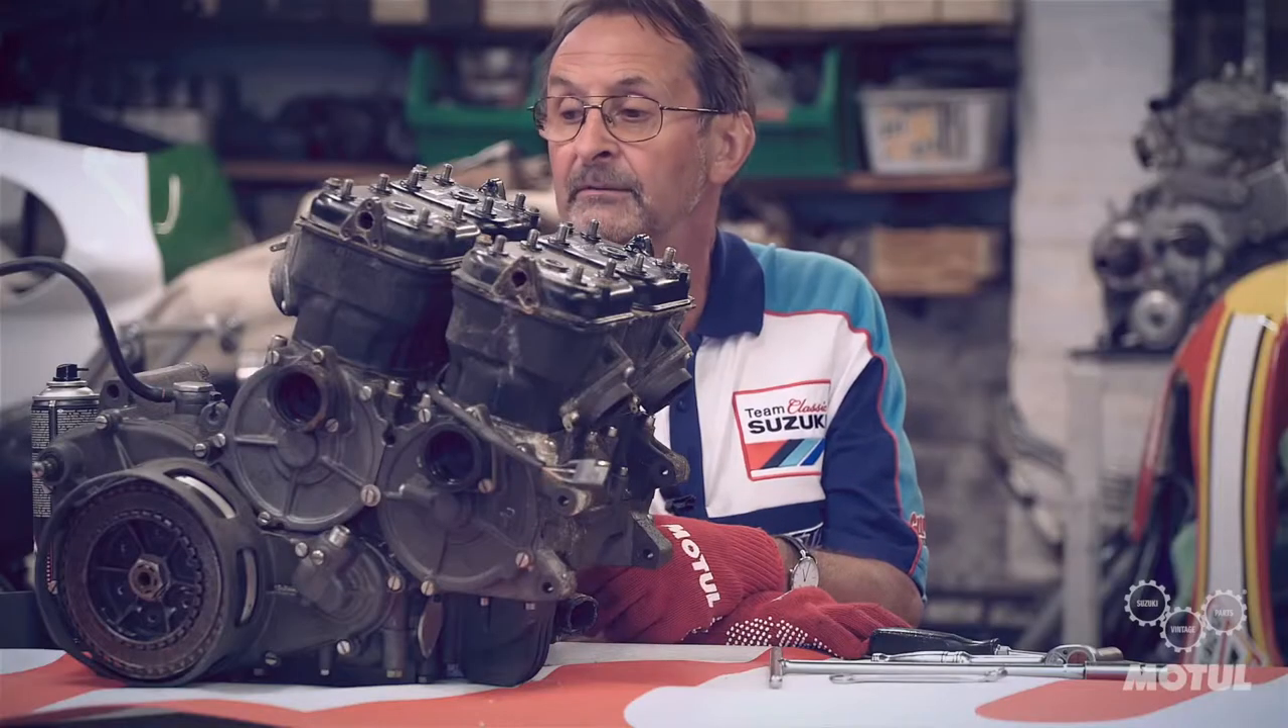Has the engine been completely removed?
Yes.